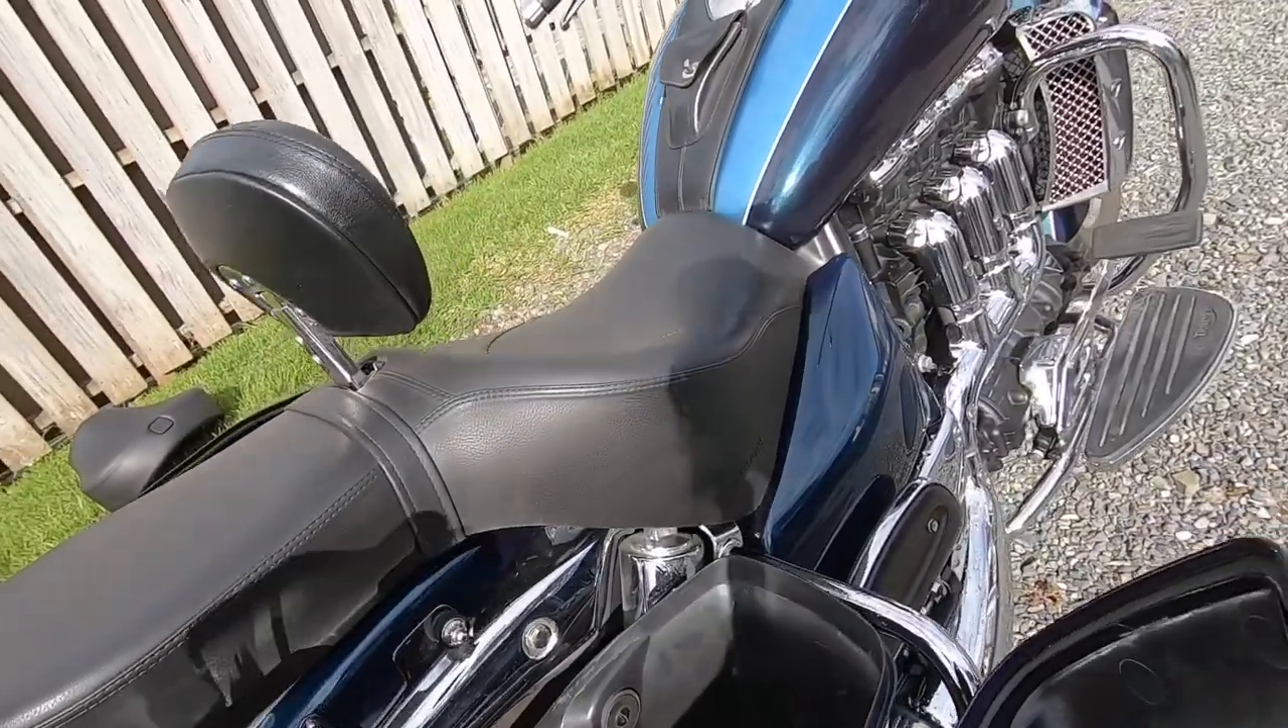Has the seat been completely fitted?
Yes.